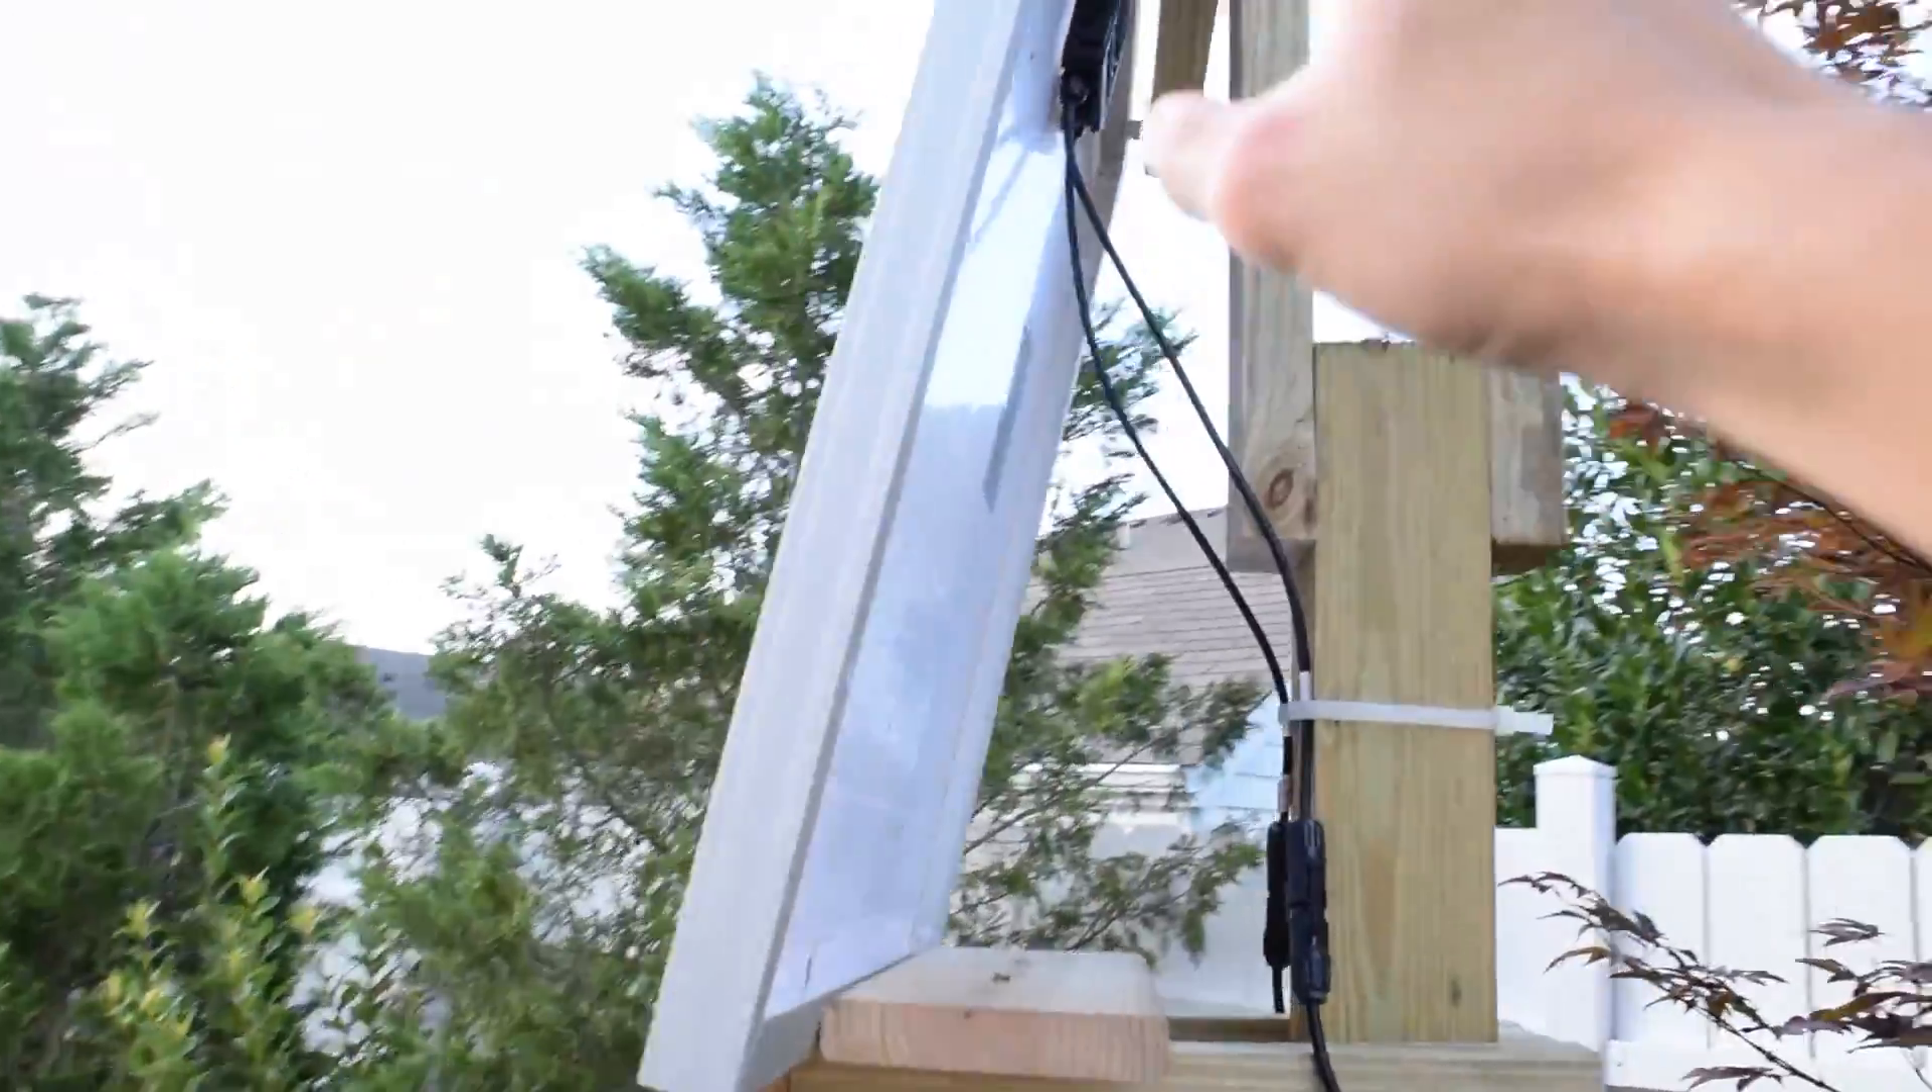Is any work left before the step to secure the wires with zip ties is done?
No.